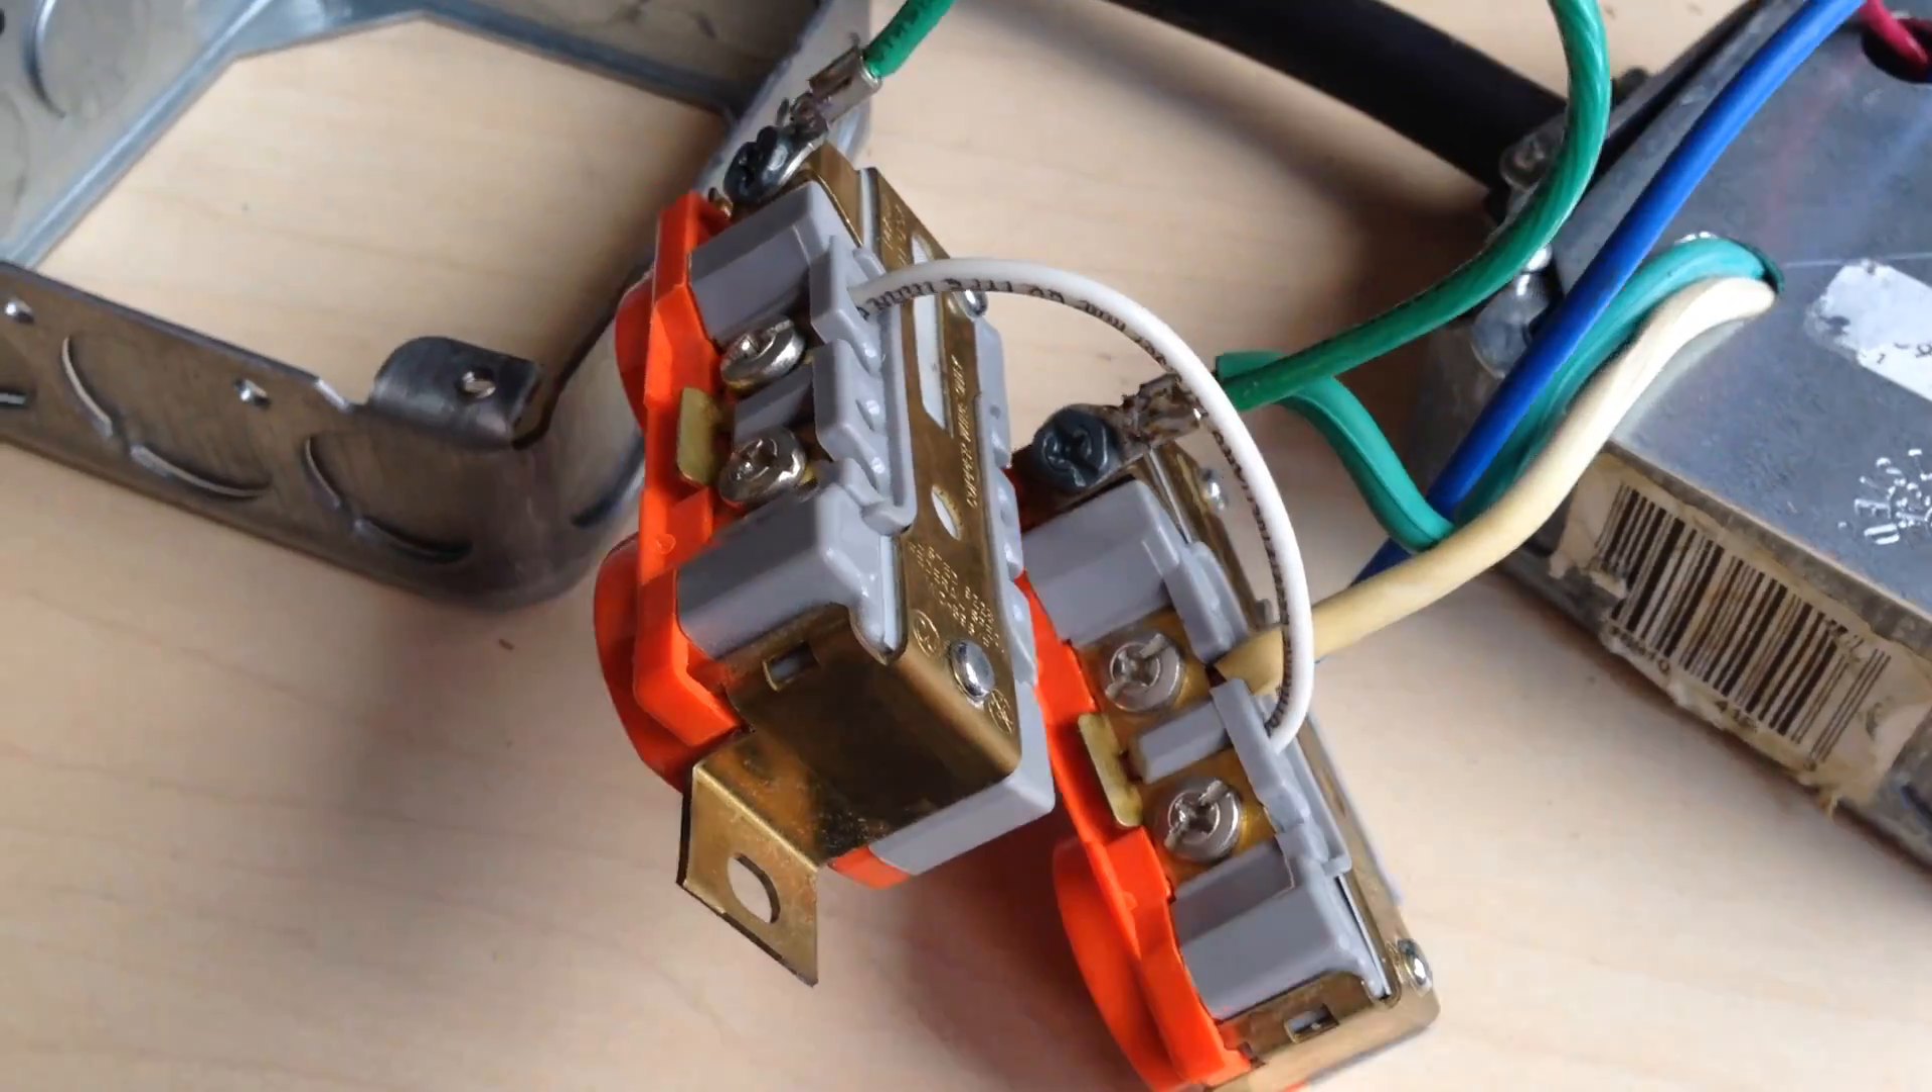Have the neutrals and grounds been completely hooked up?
Yes.